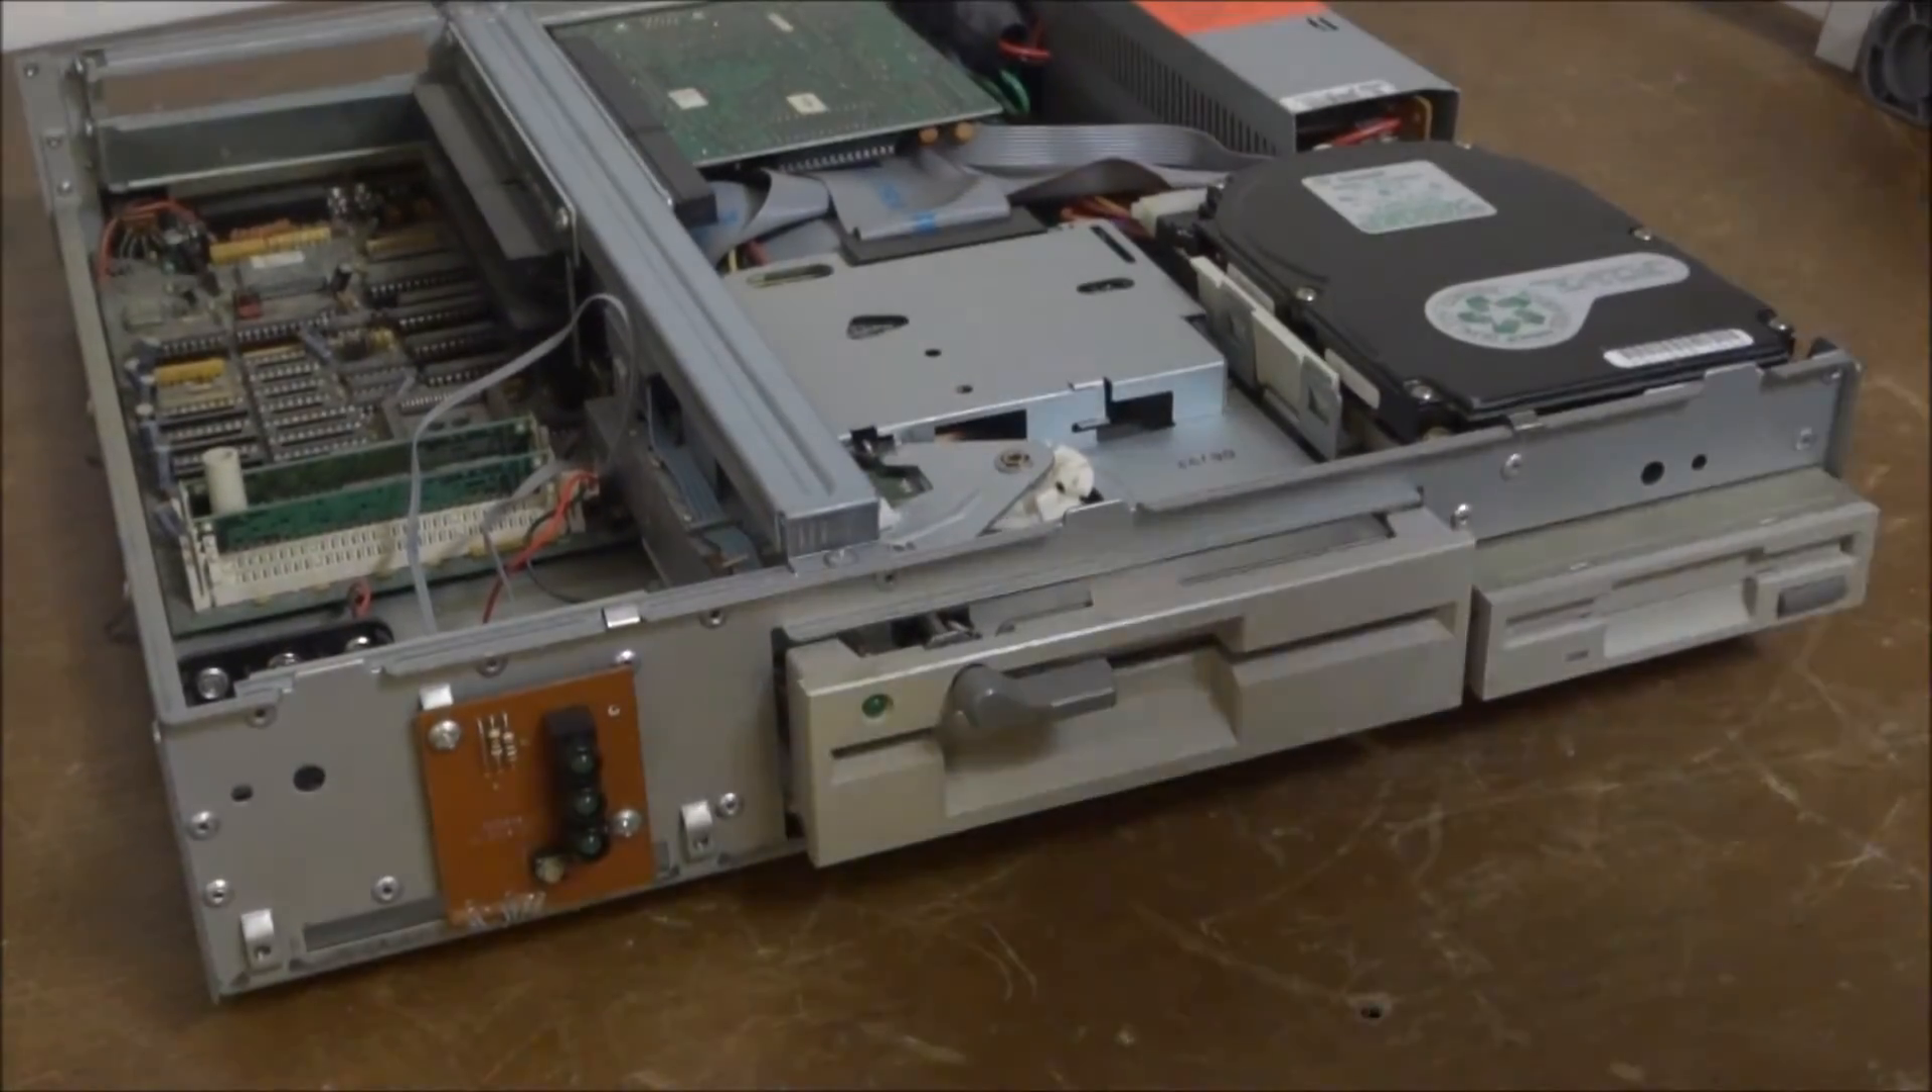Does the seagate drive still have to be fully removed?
Yes.